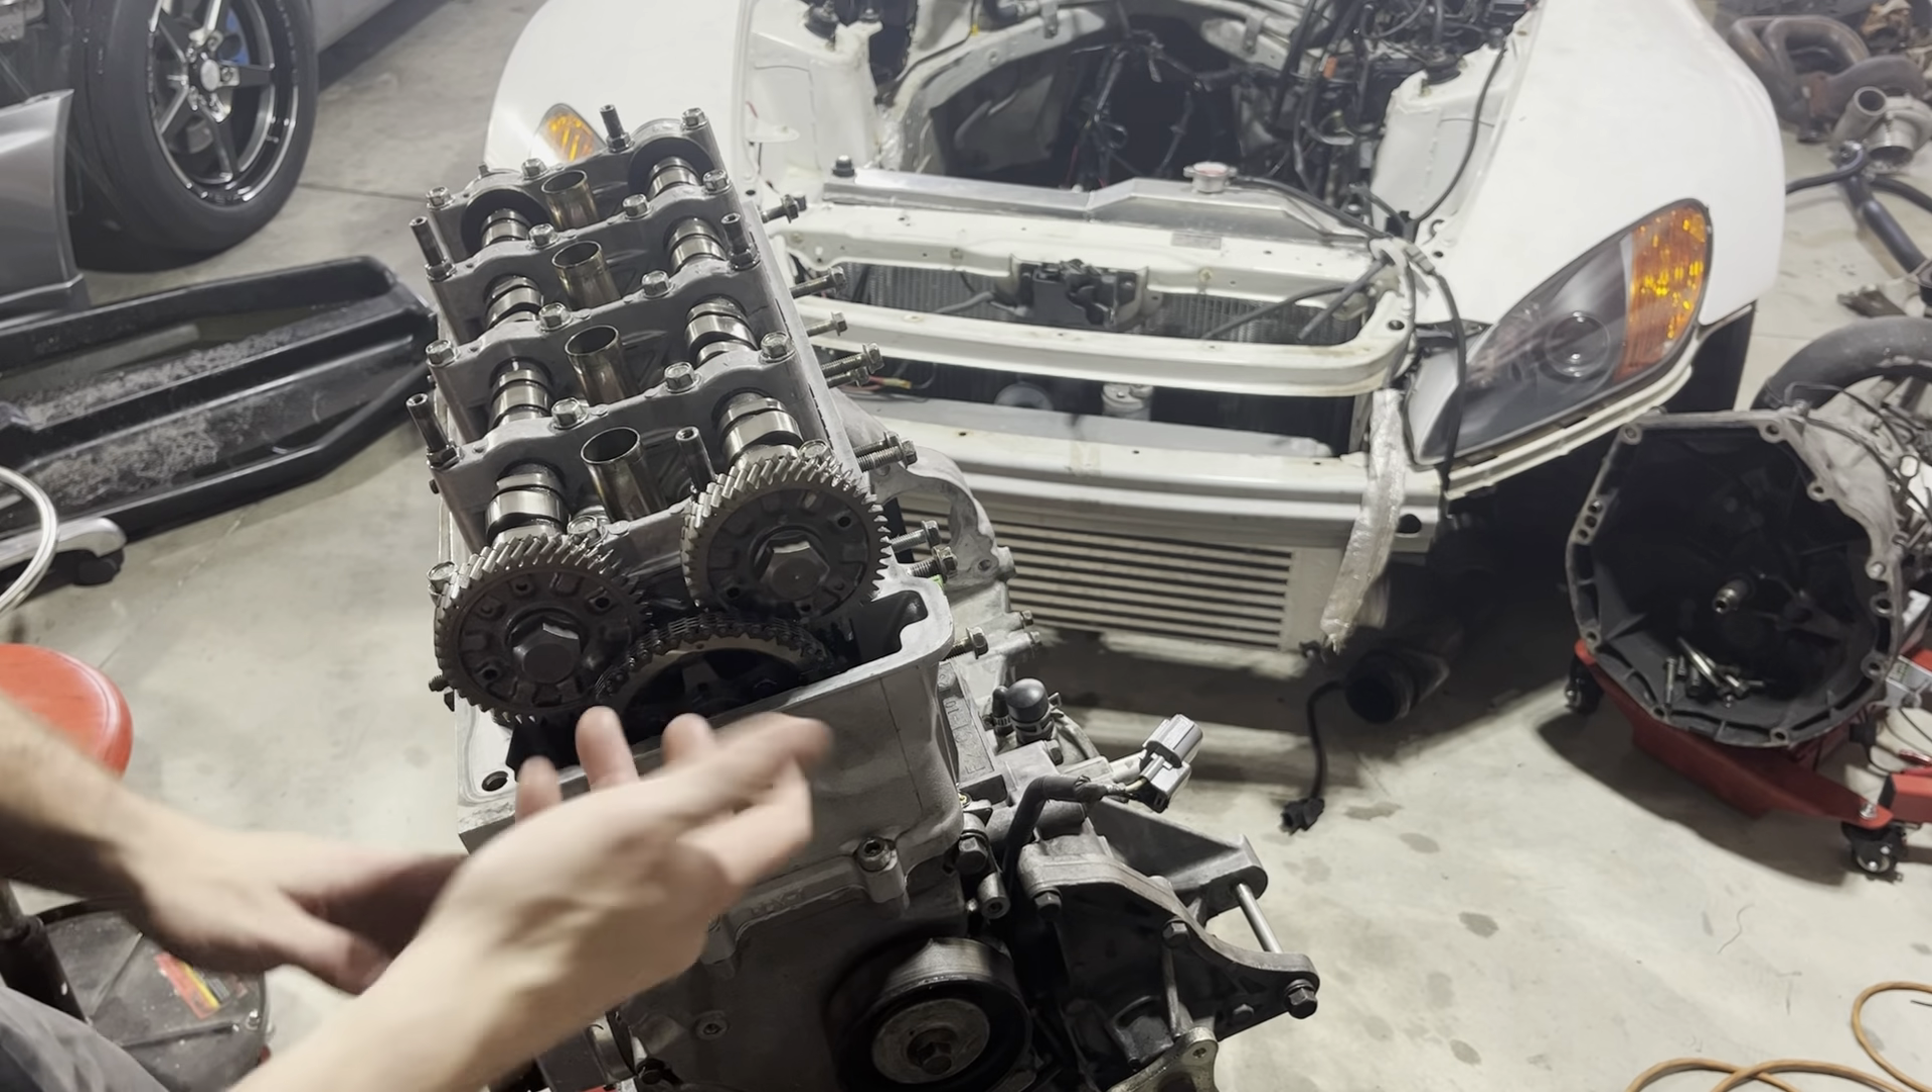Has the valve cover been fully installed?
No.